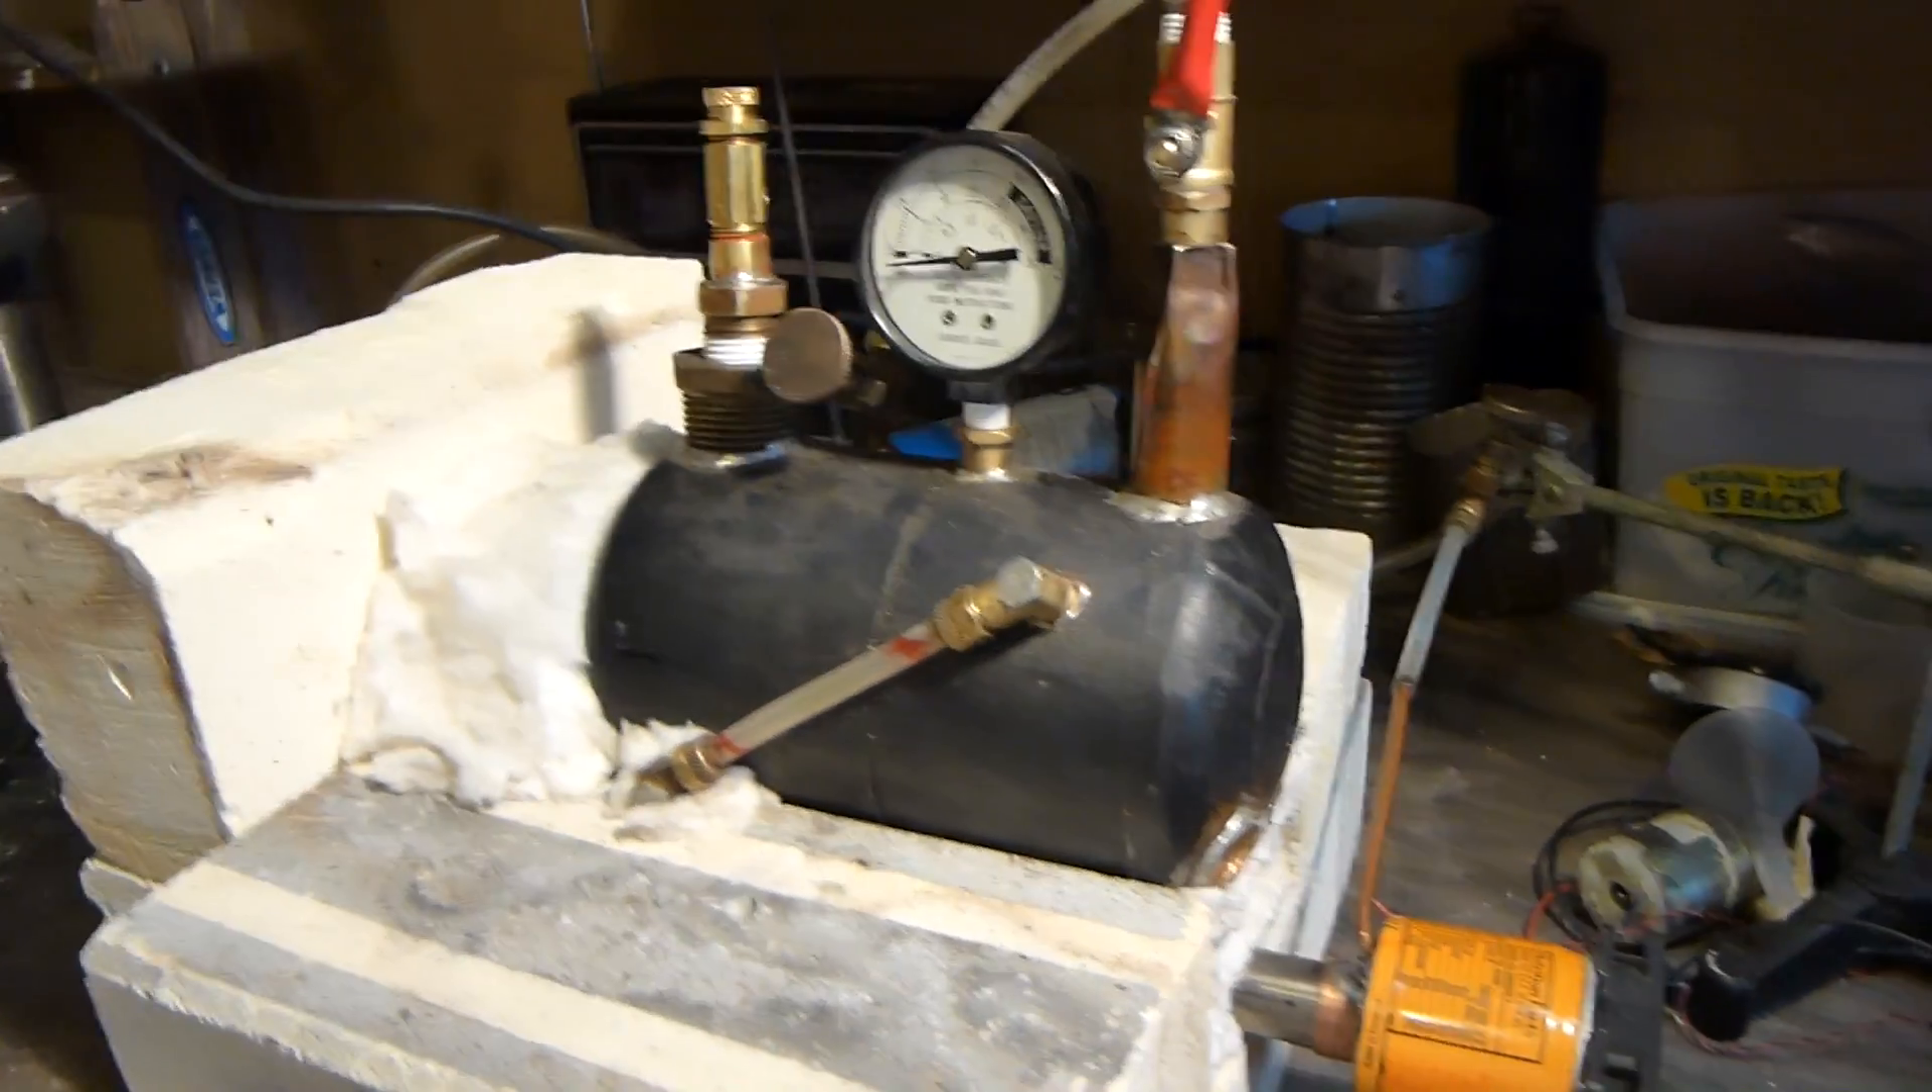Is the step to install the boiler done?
Yes.